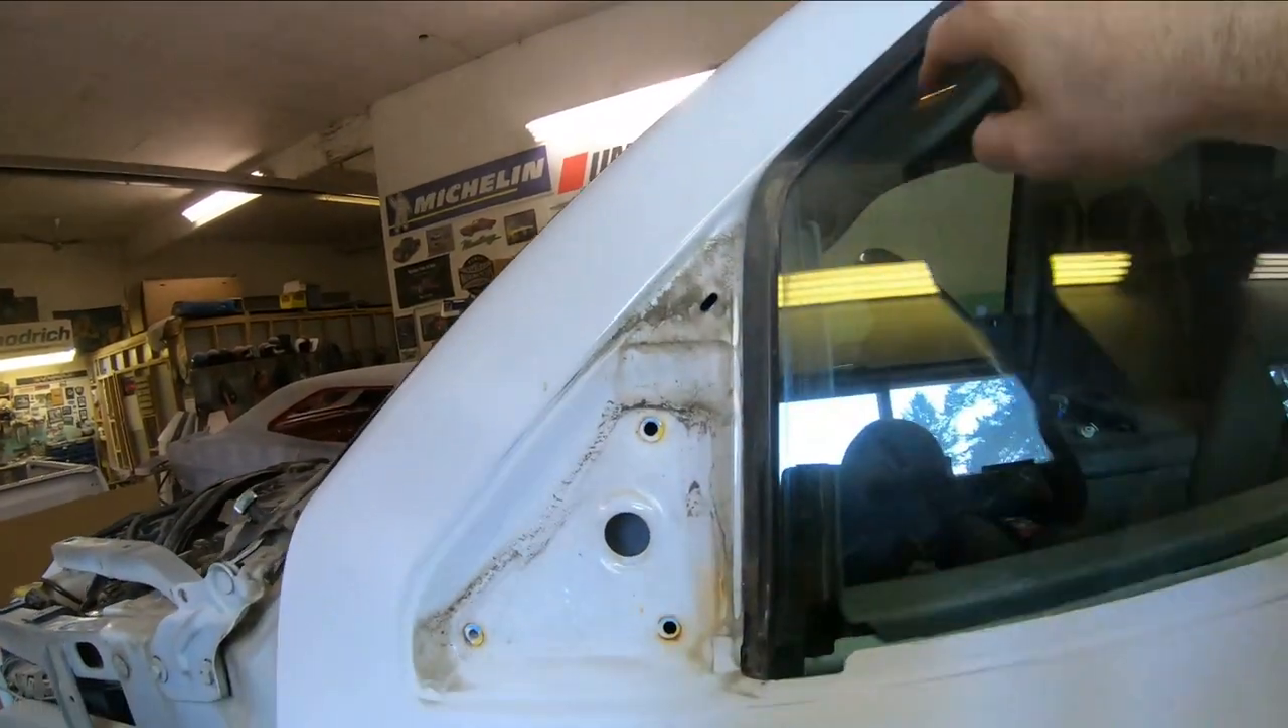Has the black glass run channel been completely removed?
No.